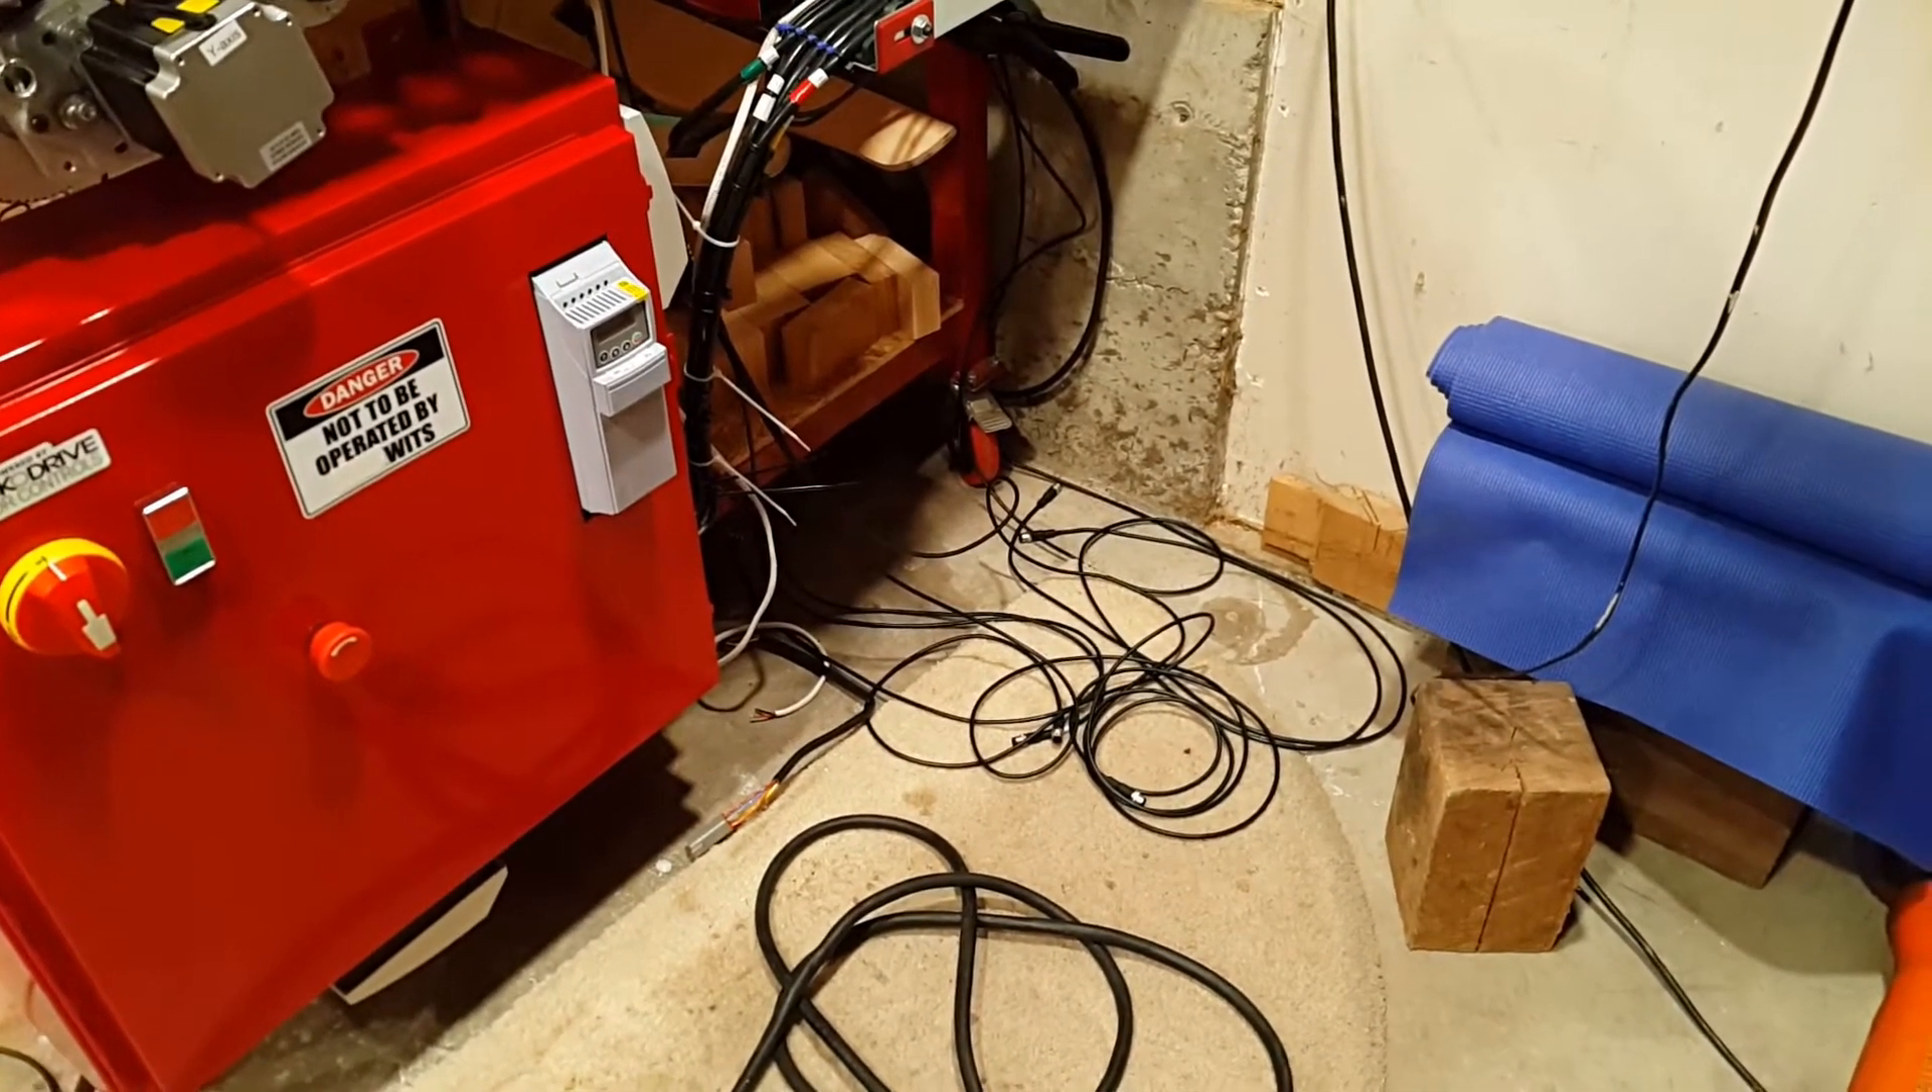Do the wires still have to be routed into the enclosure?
Yes.